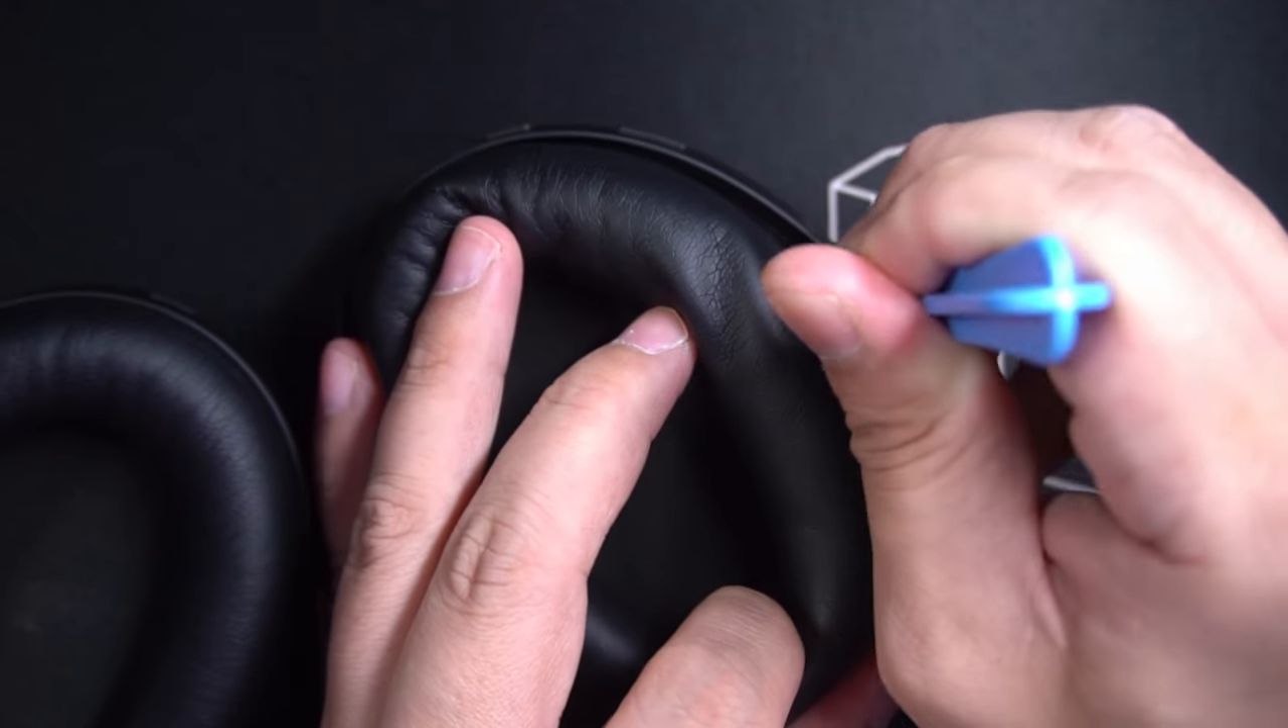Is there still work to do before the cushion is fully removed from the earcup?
Yes.